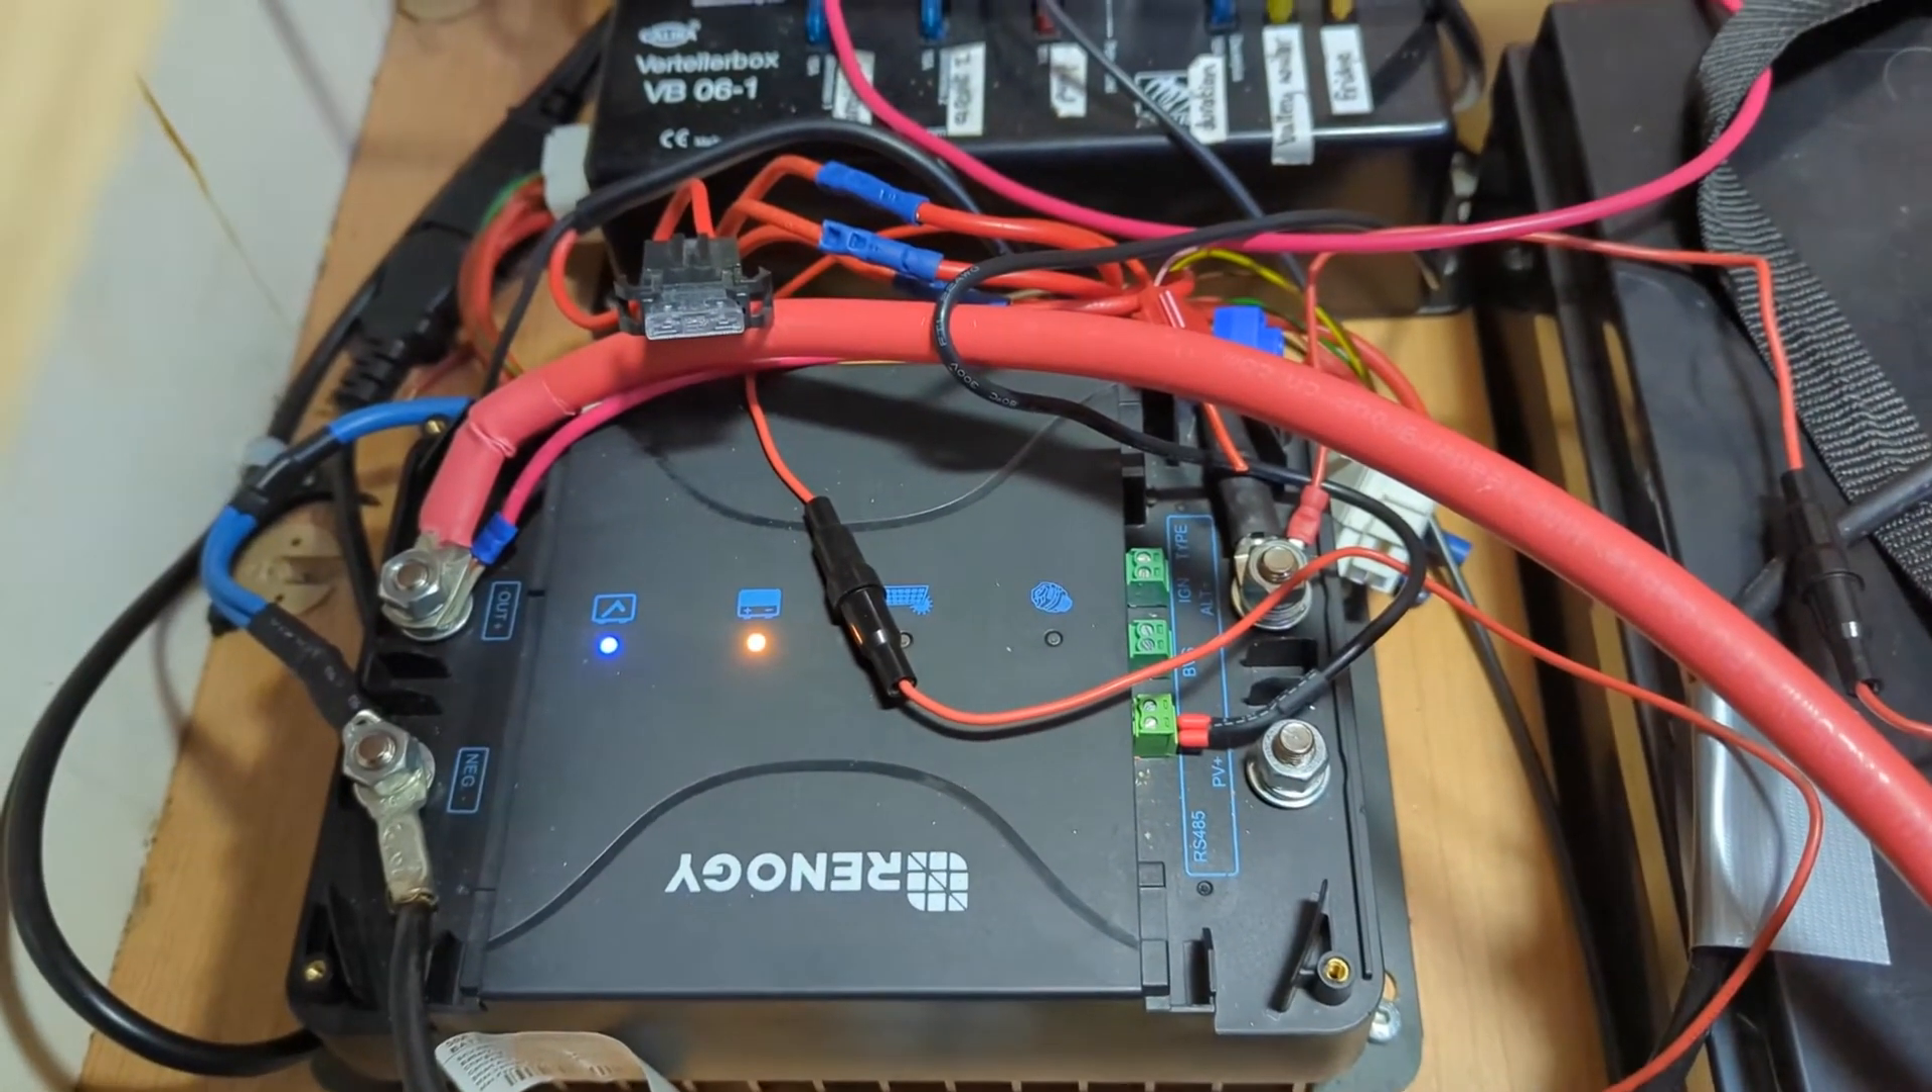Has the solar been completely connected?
No.